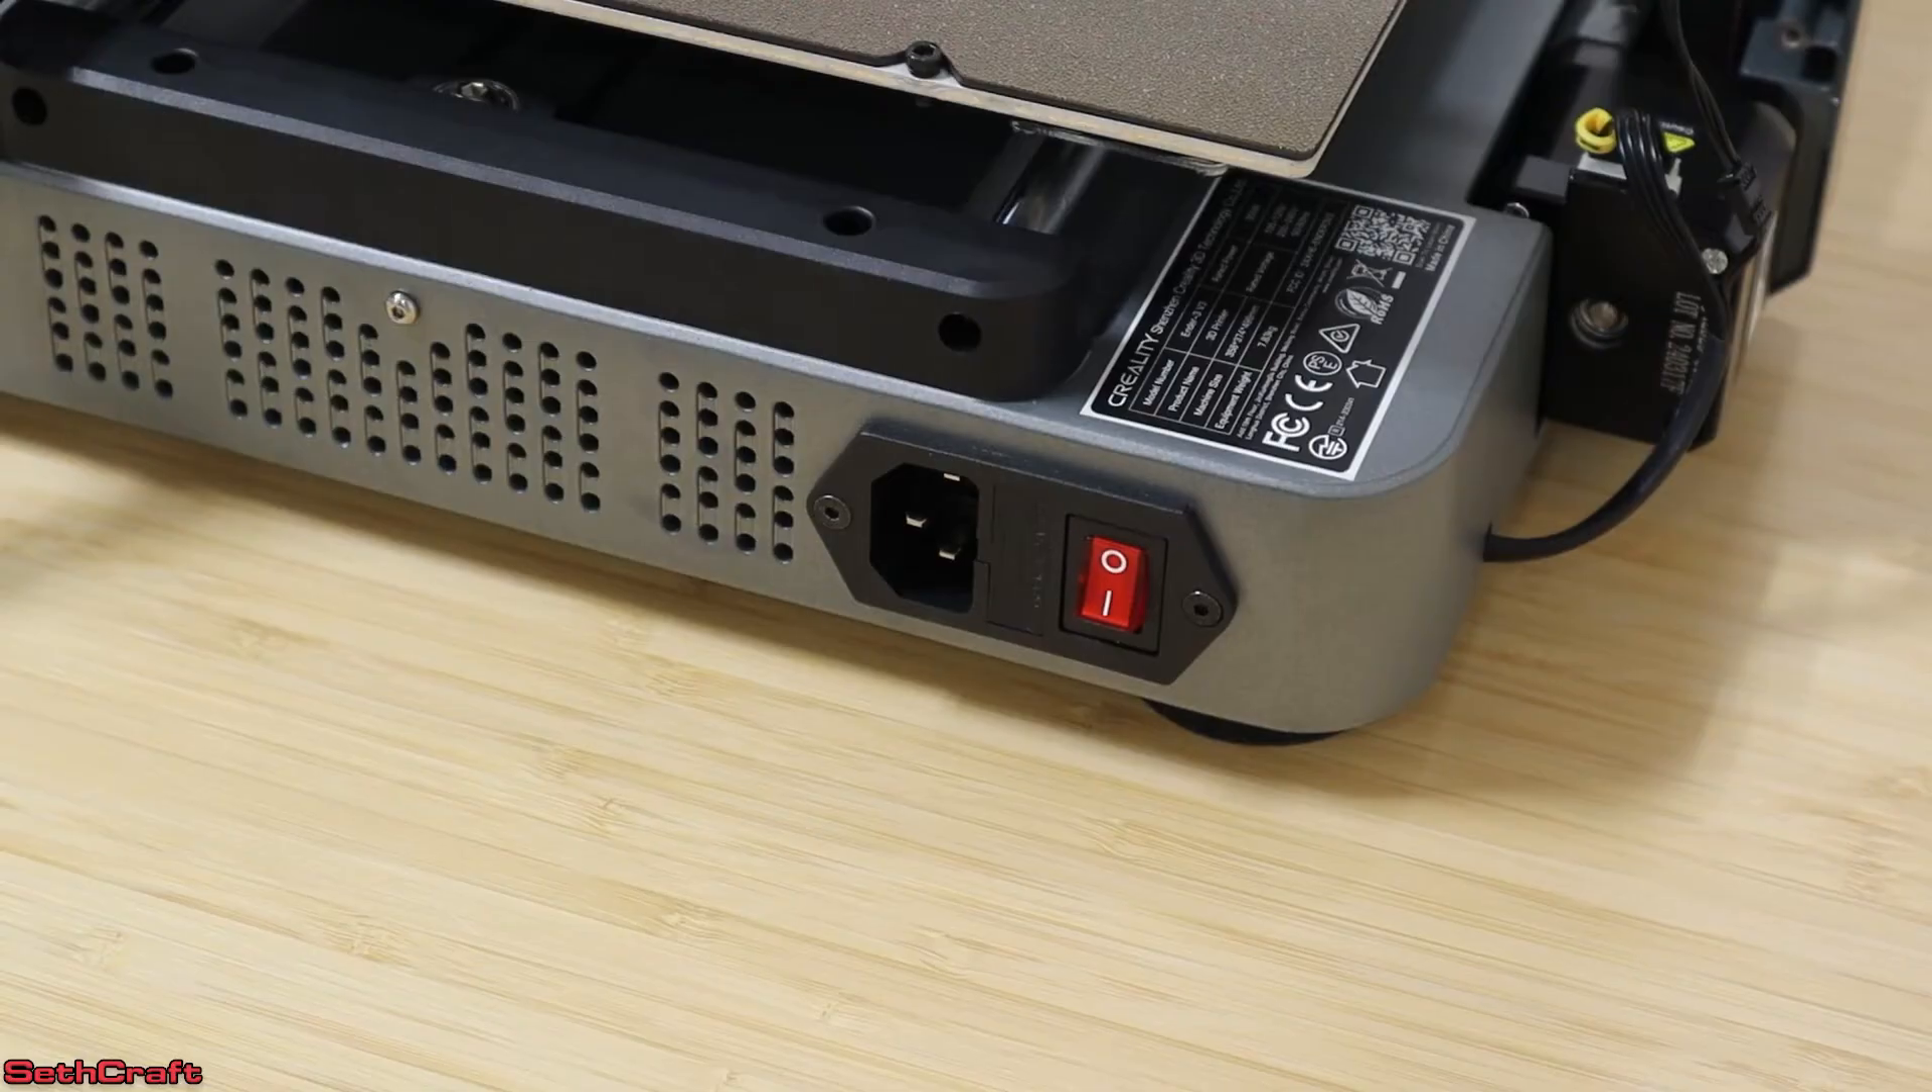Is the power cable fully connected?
No.